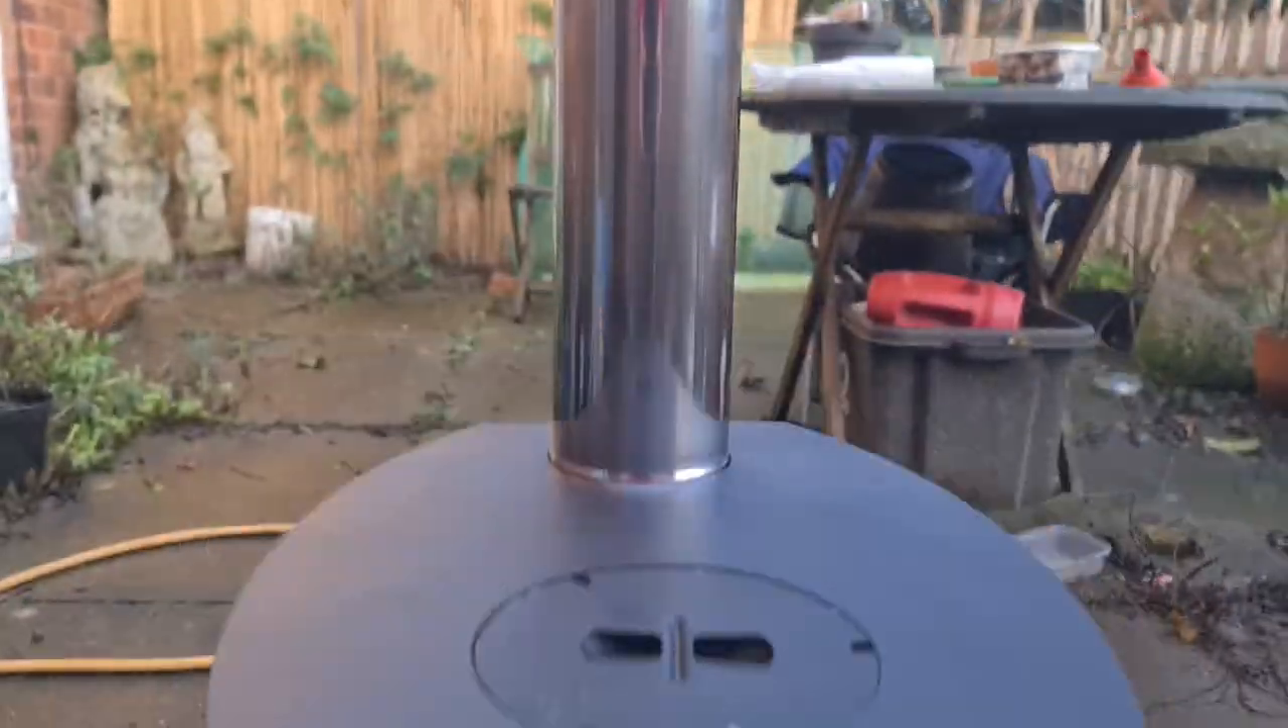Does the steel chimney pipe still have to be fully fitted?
No.